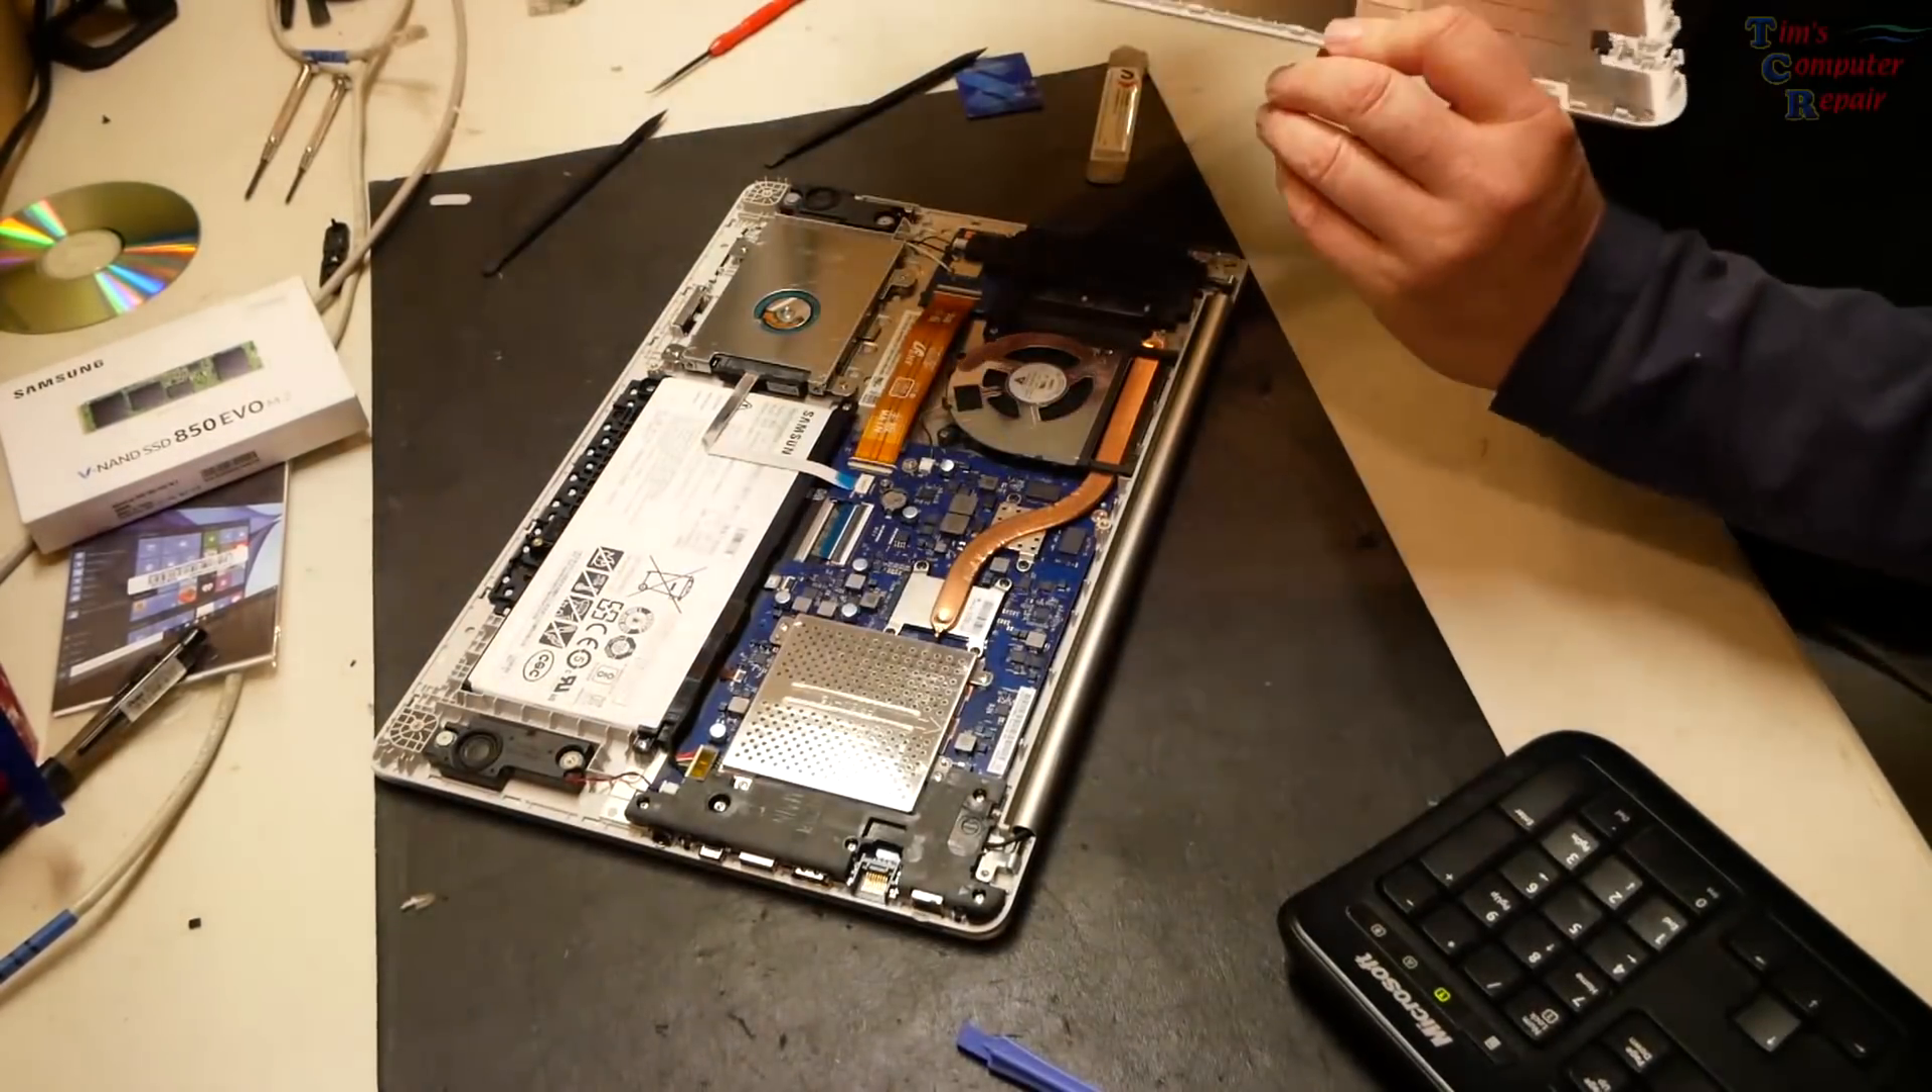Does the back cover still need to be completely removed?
No.